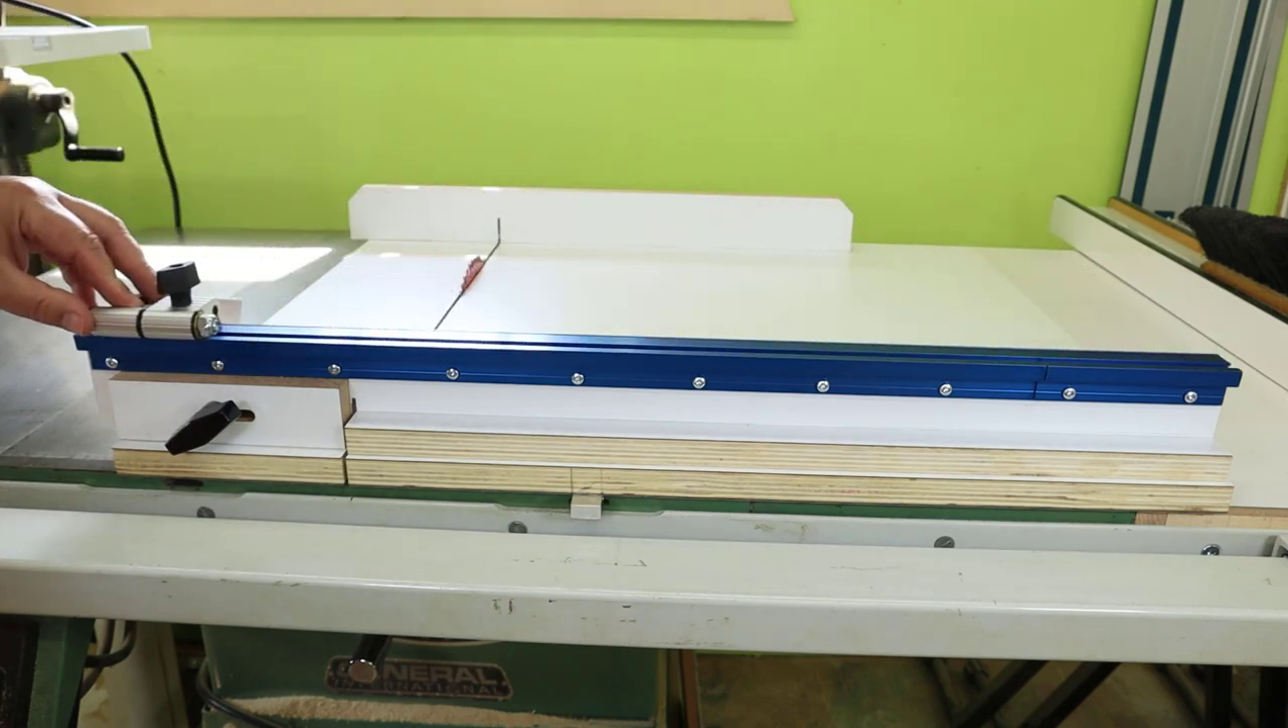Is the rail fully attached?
Yes.